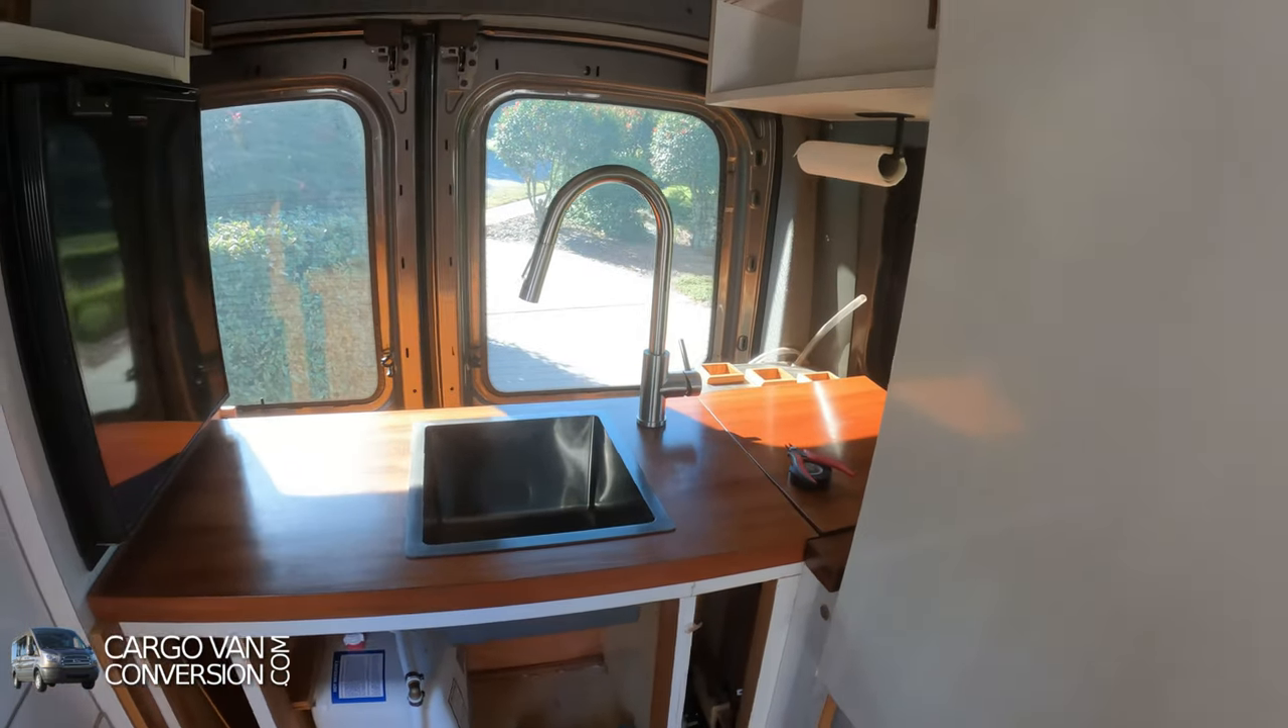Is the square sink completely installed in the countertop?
Yes.